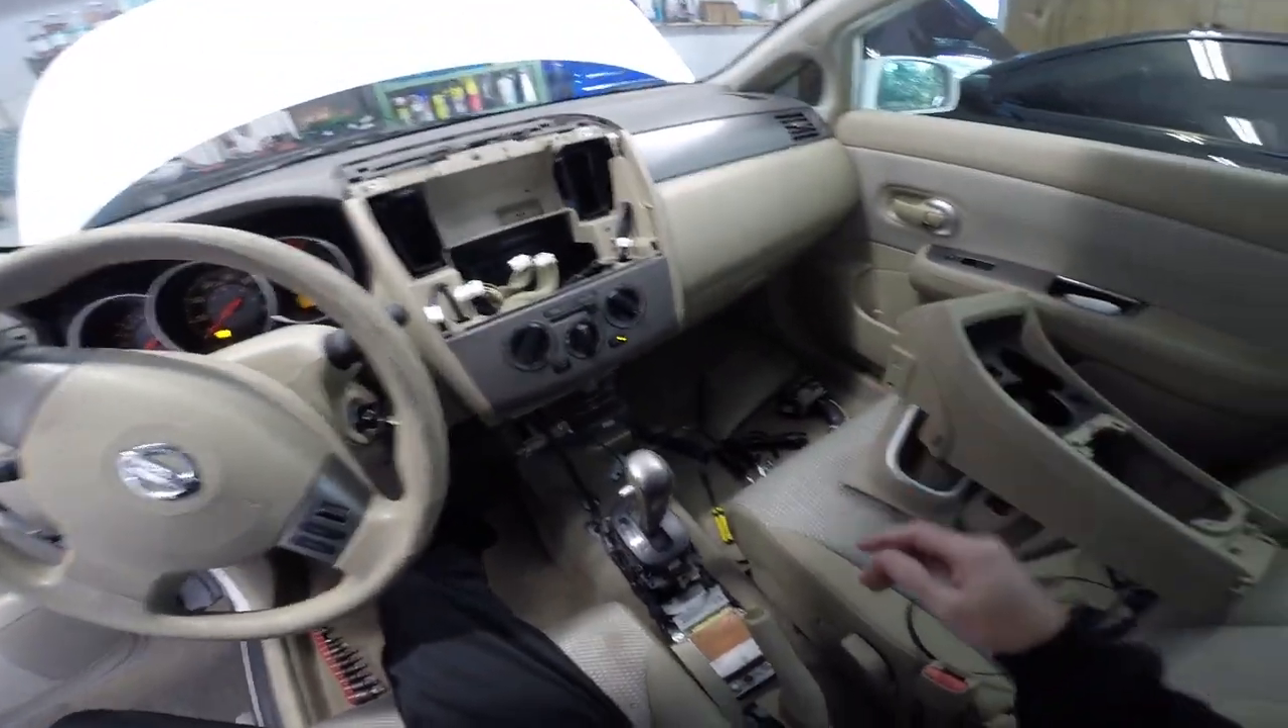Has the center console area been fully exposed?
Yes.